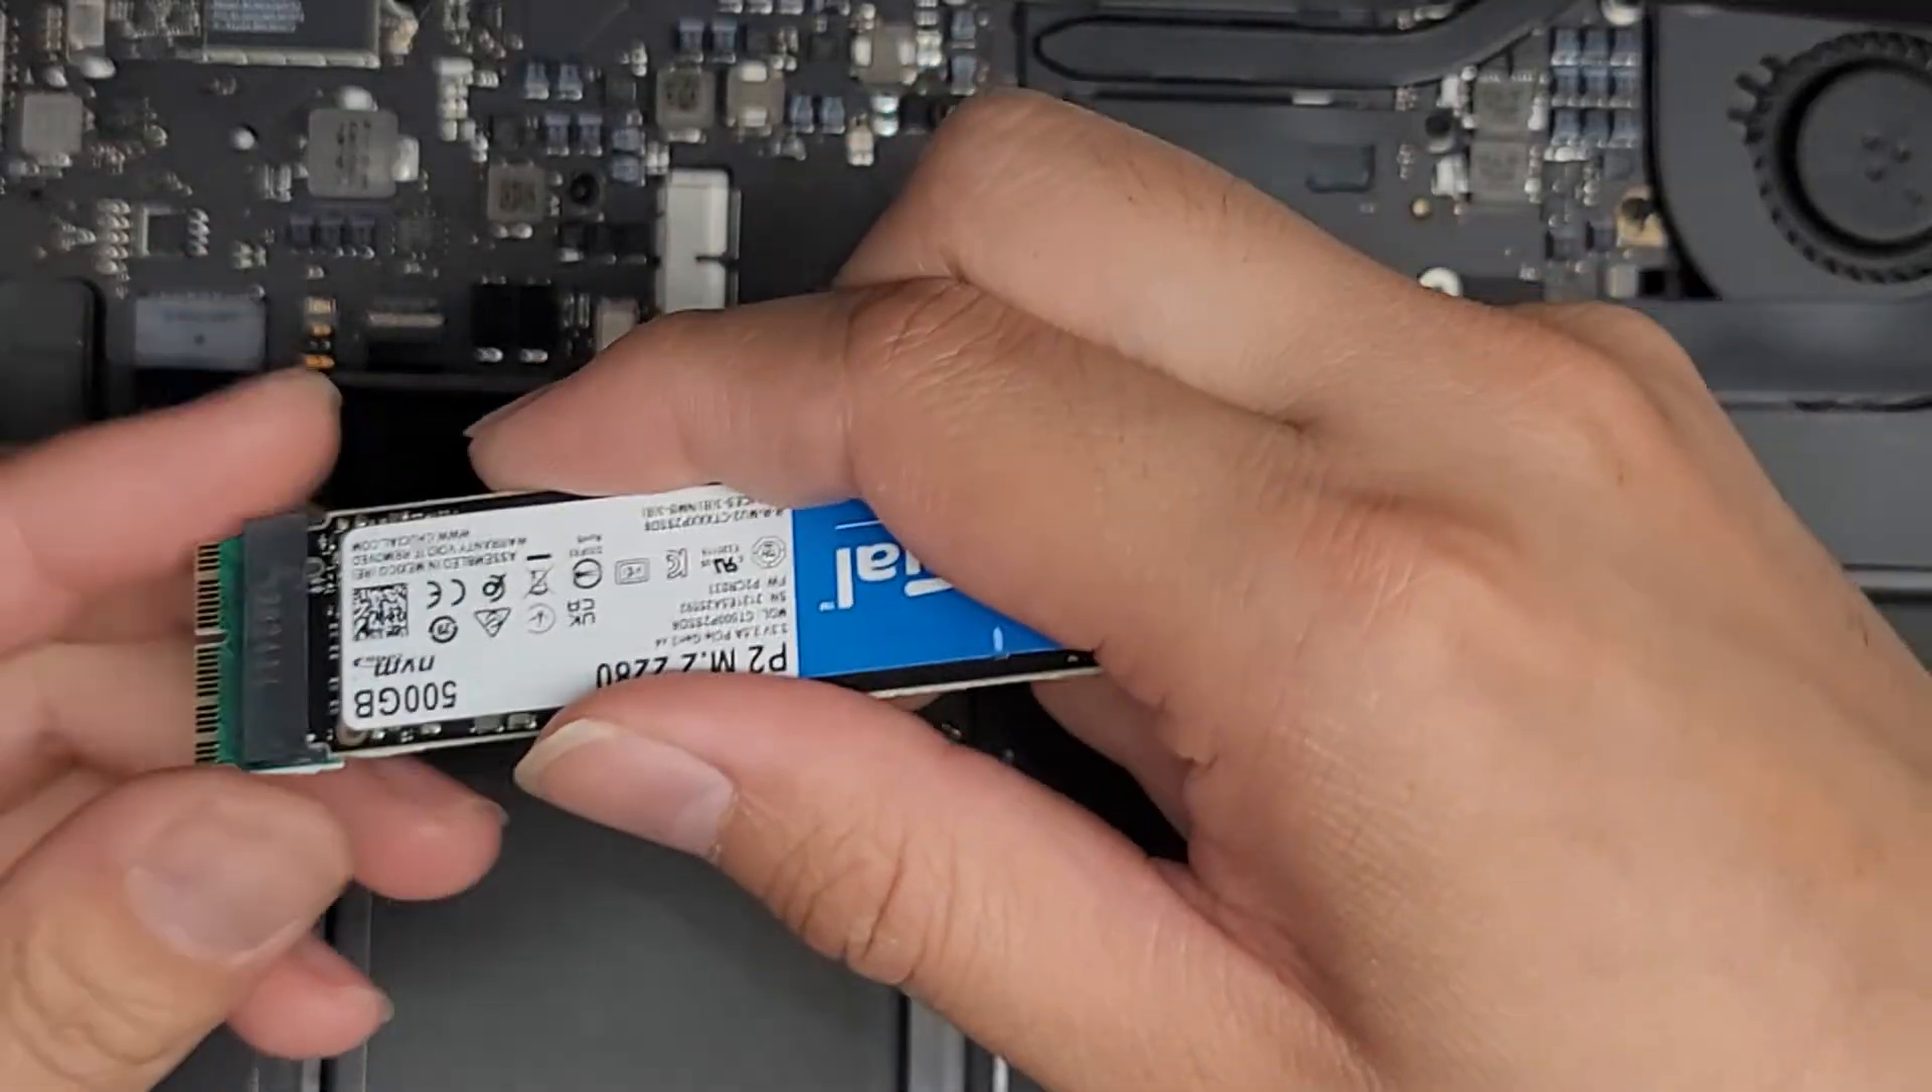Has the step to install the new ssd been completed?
No.